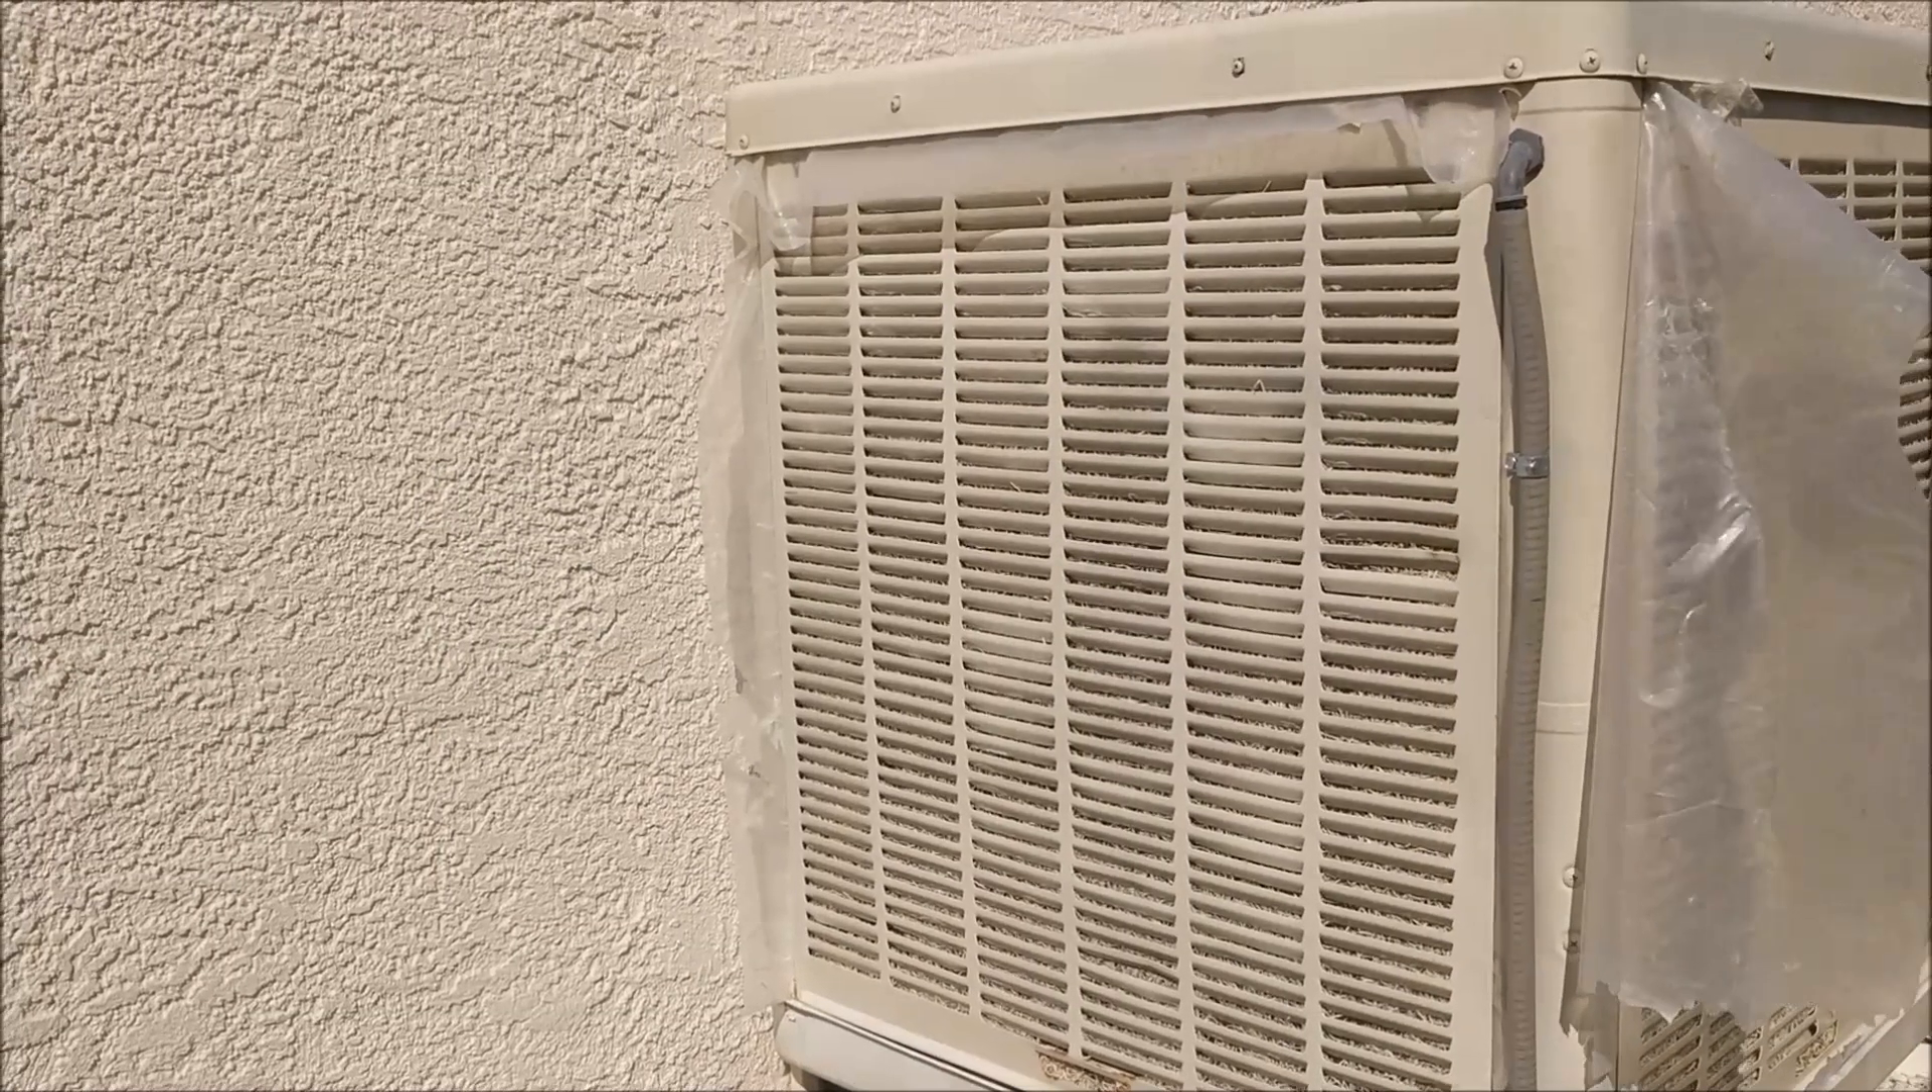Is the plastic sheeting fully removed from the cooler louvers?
No.